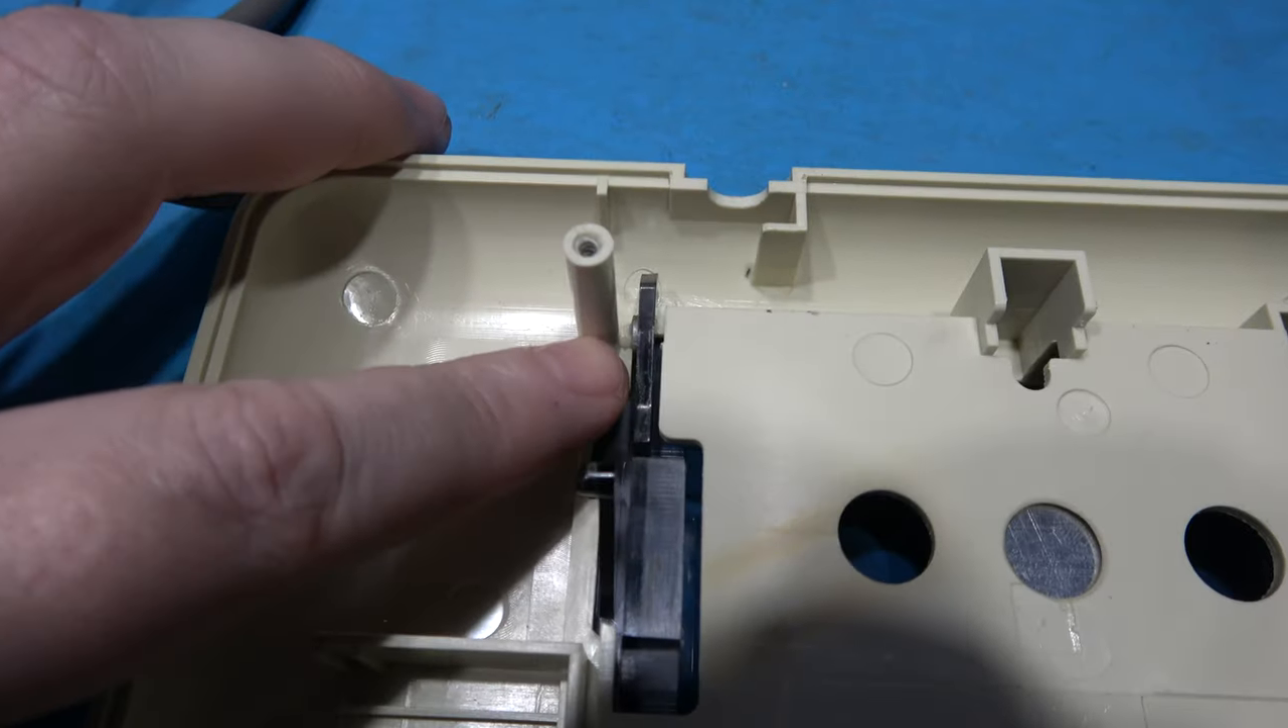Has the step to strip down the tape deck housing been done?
No.